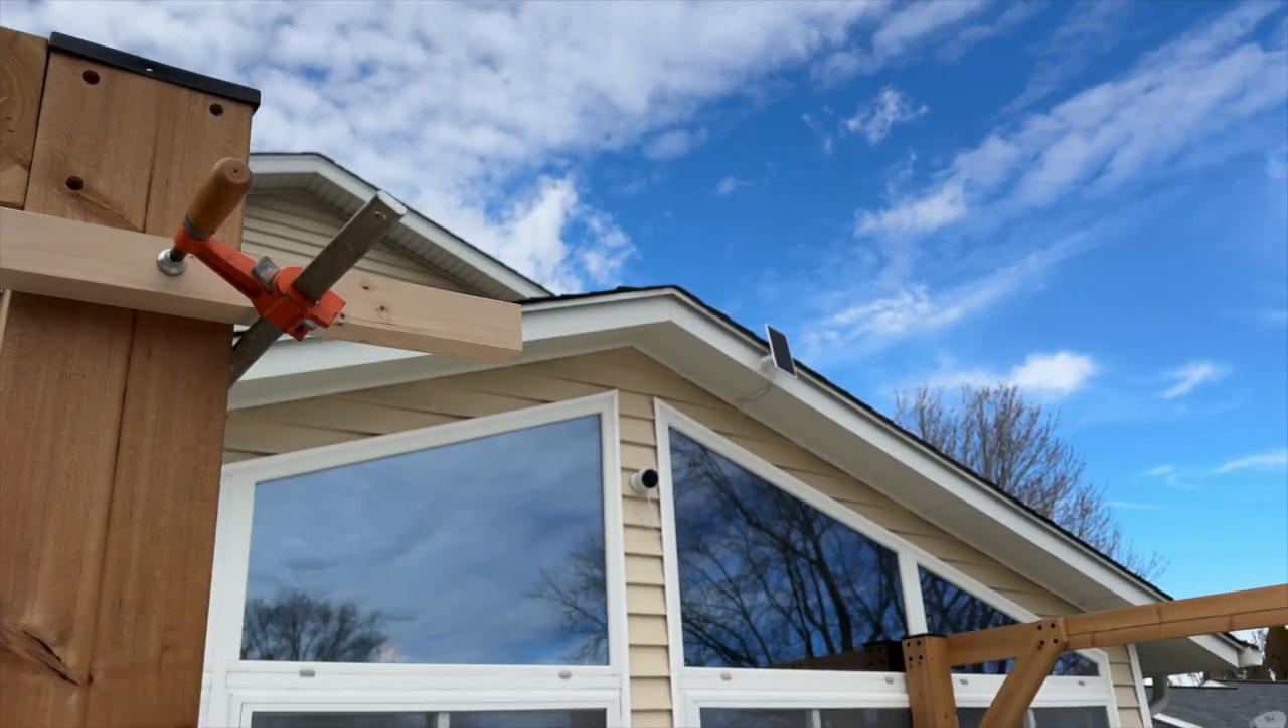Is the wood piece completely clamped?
Yes.